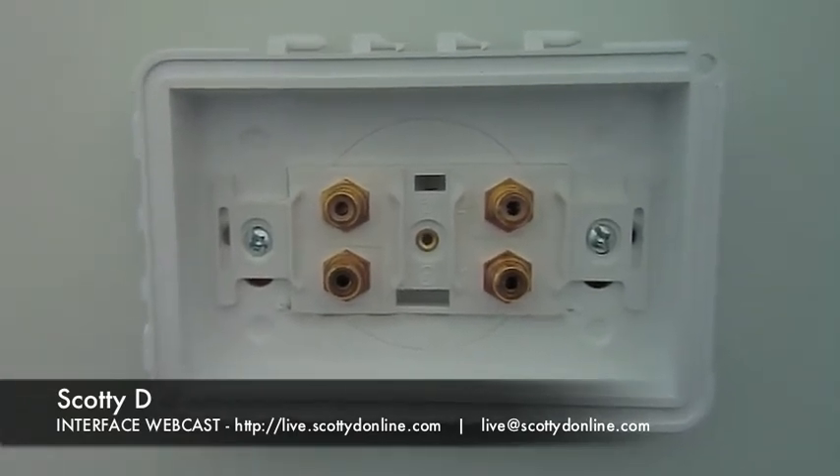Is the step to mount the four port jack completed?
Yes.